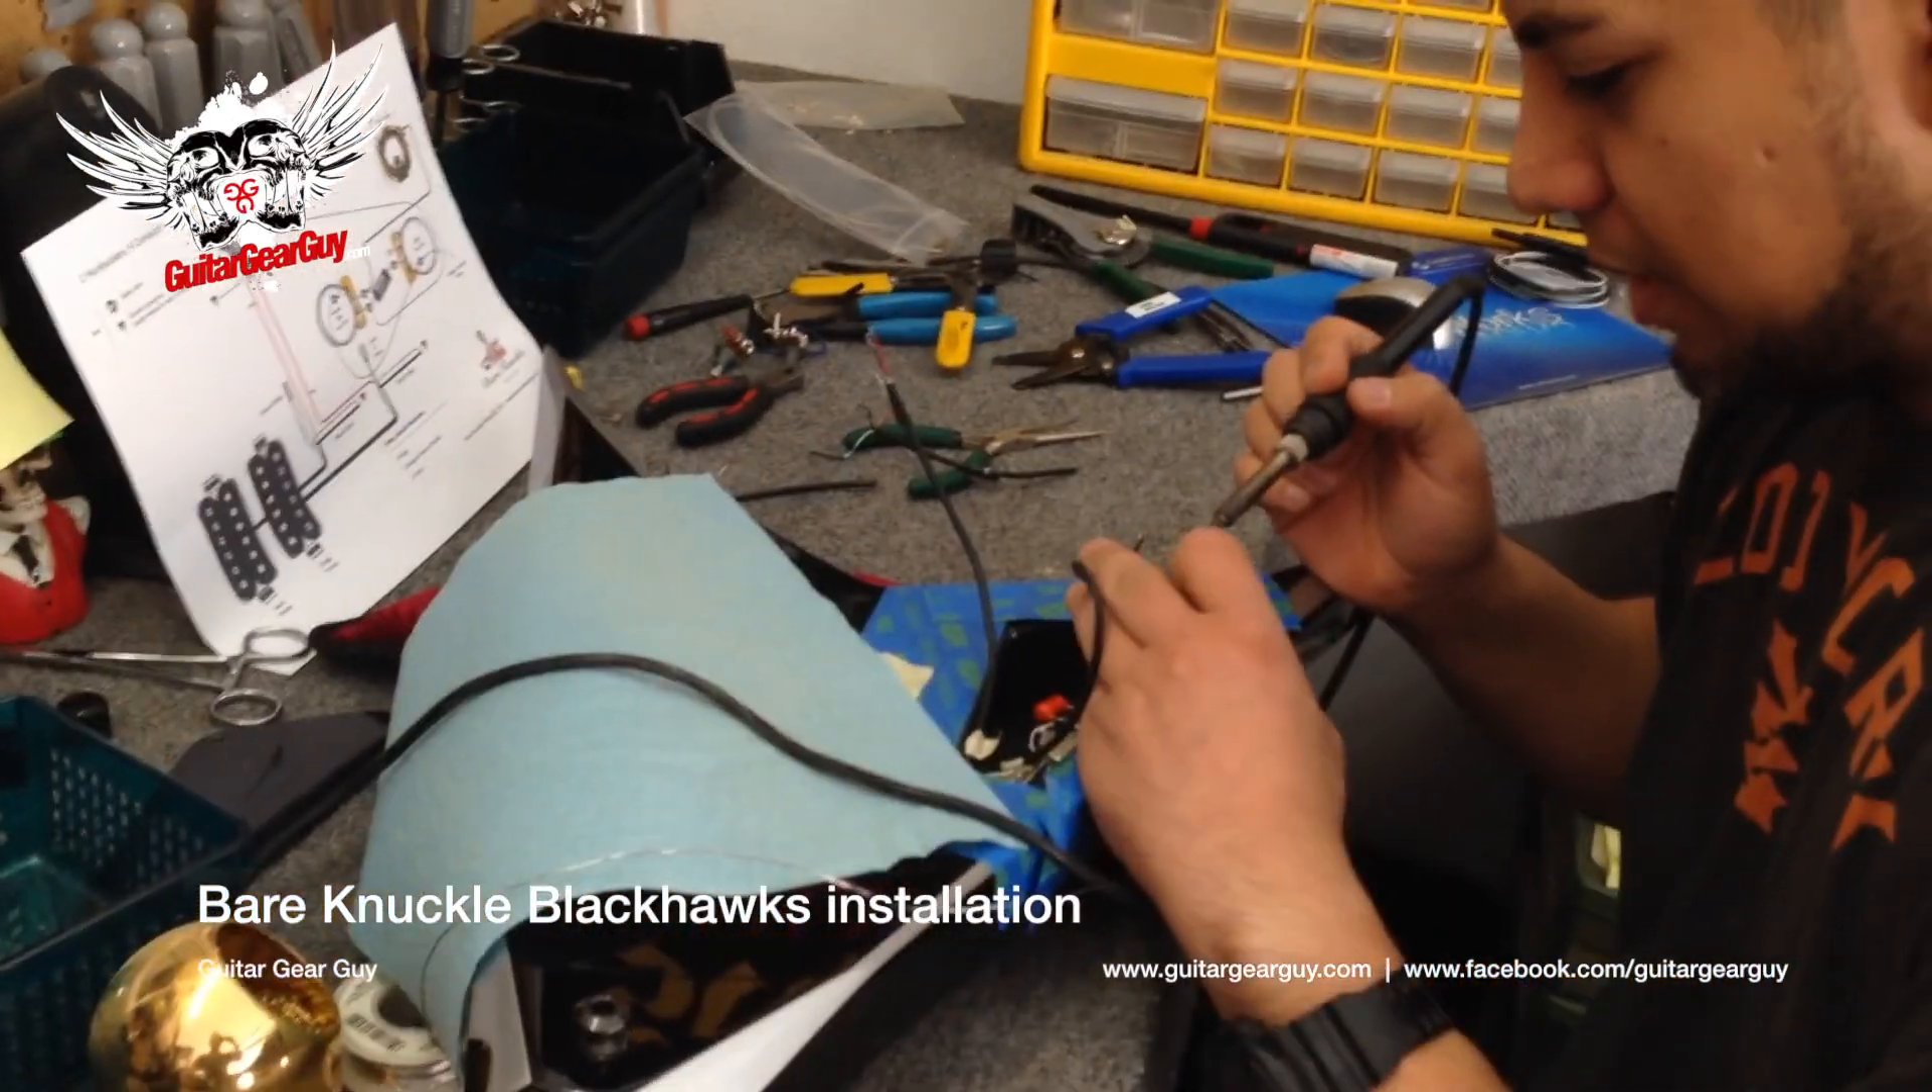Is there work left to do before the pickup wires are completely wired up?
Yes.